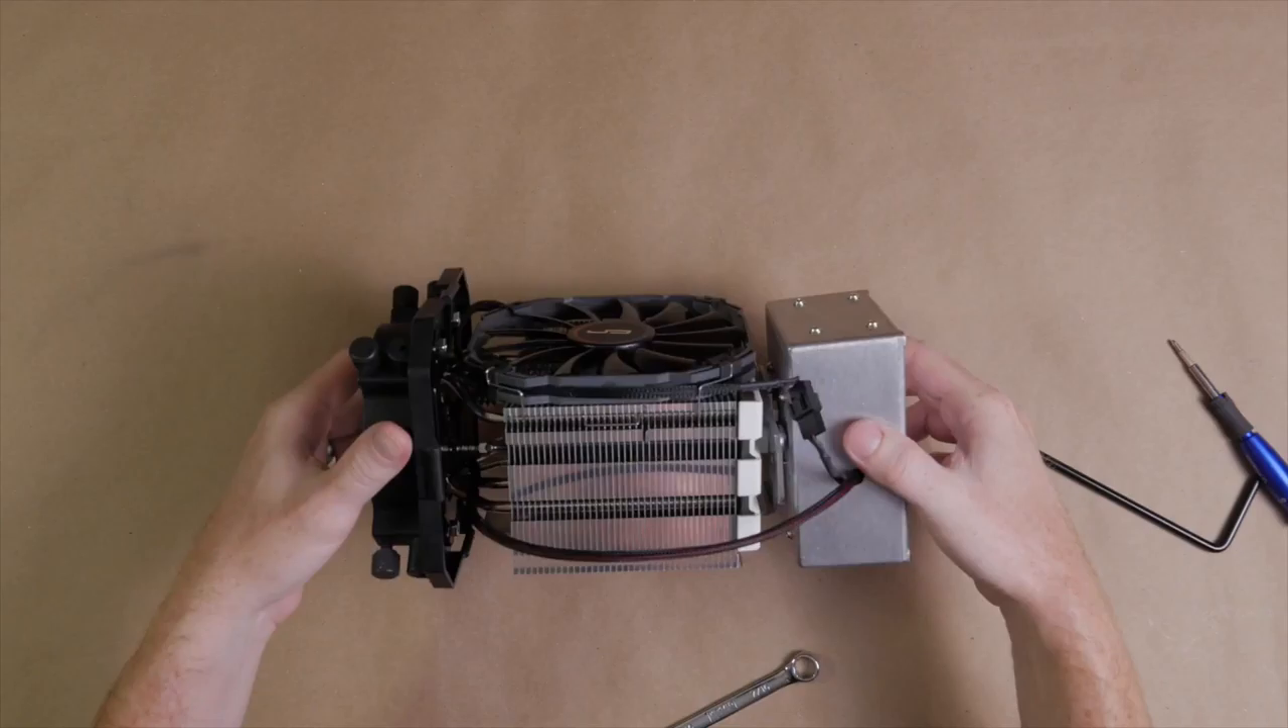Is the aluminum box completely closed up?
Yes.